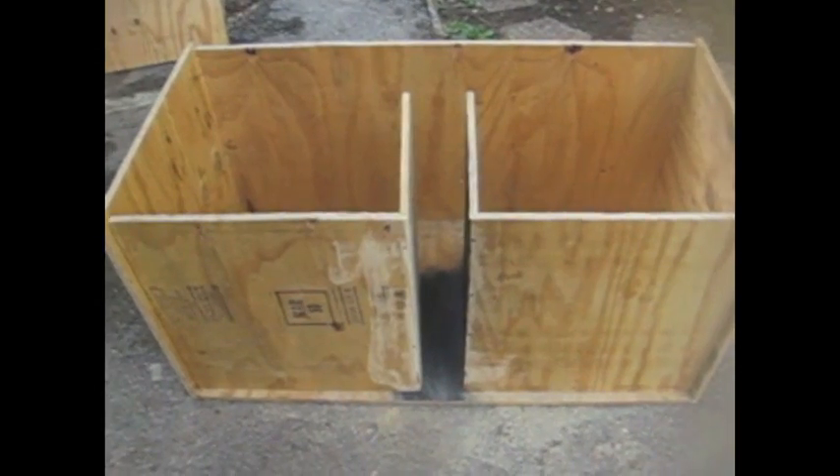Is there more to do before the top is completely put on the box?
Yes.